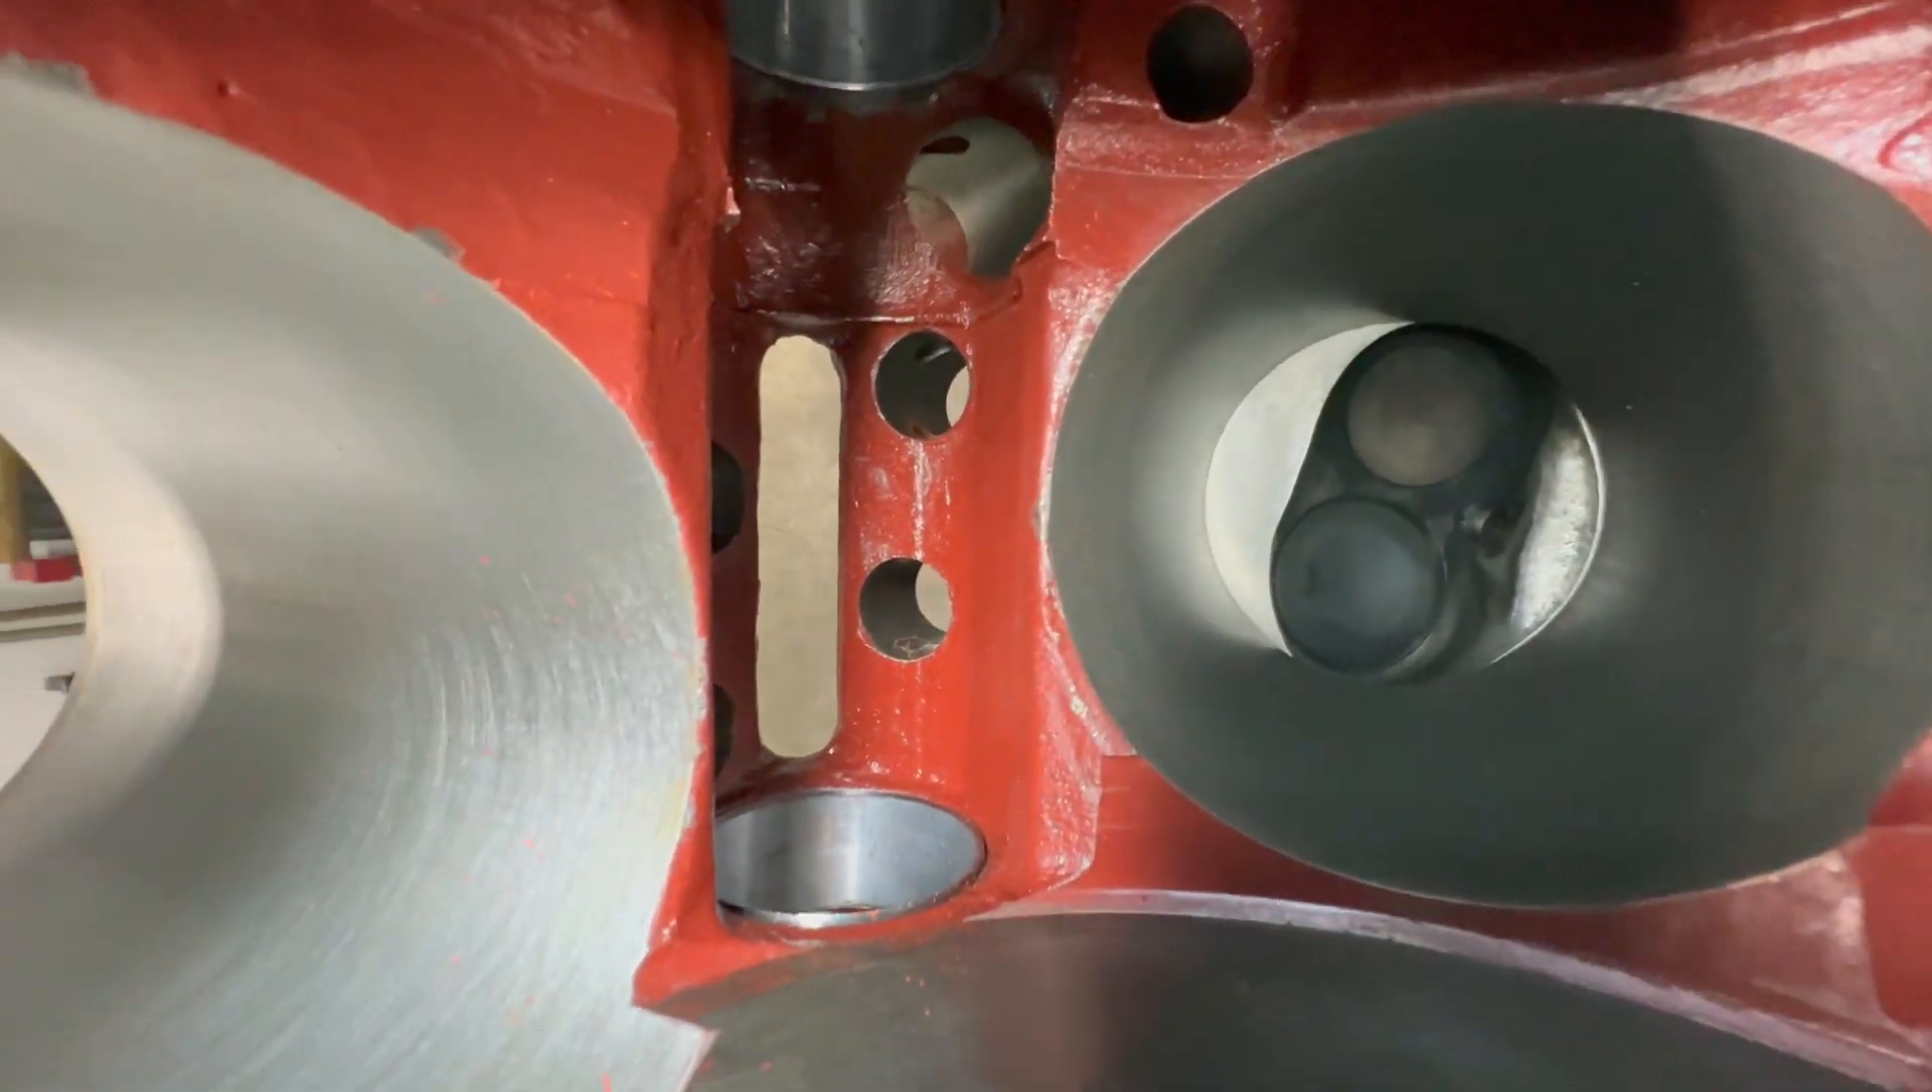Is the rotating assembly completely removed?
Yes.